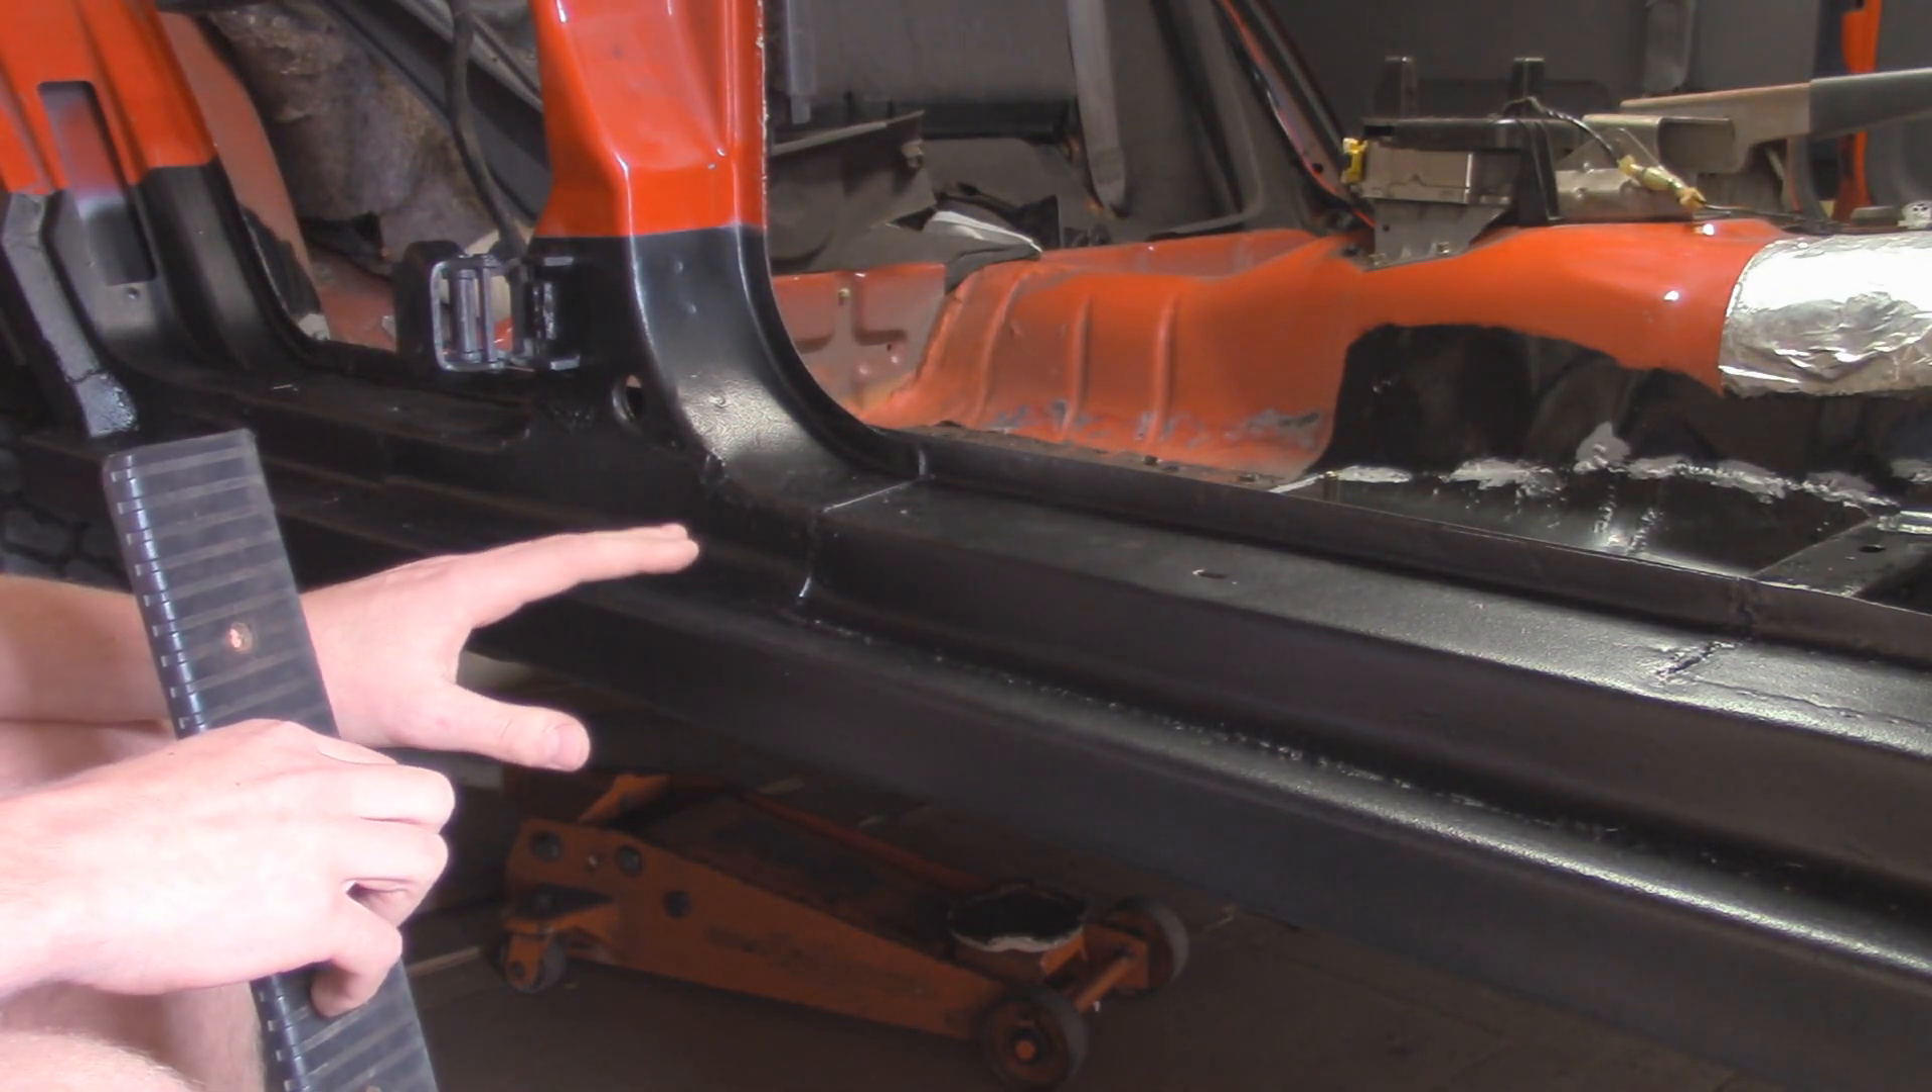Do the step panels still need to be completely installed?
Yes.